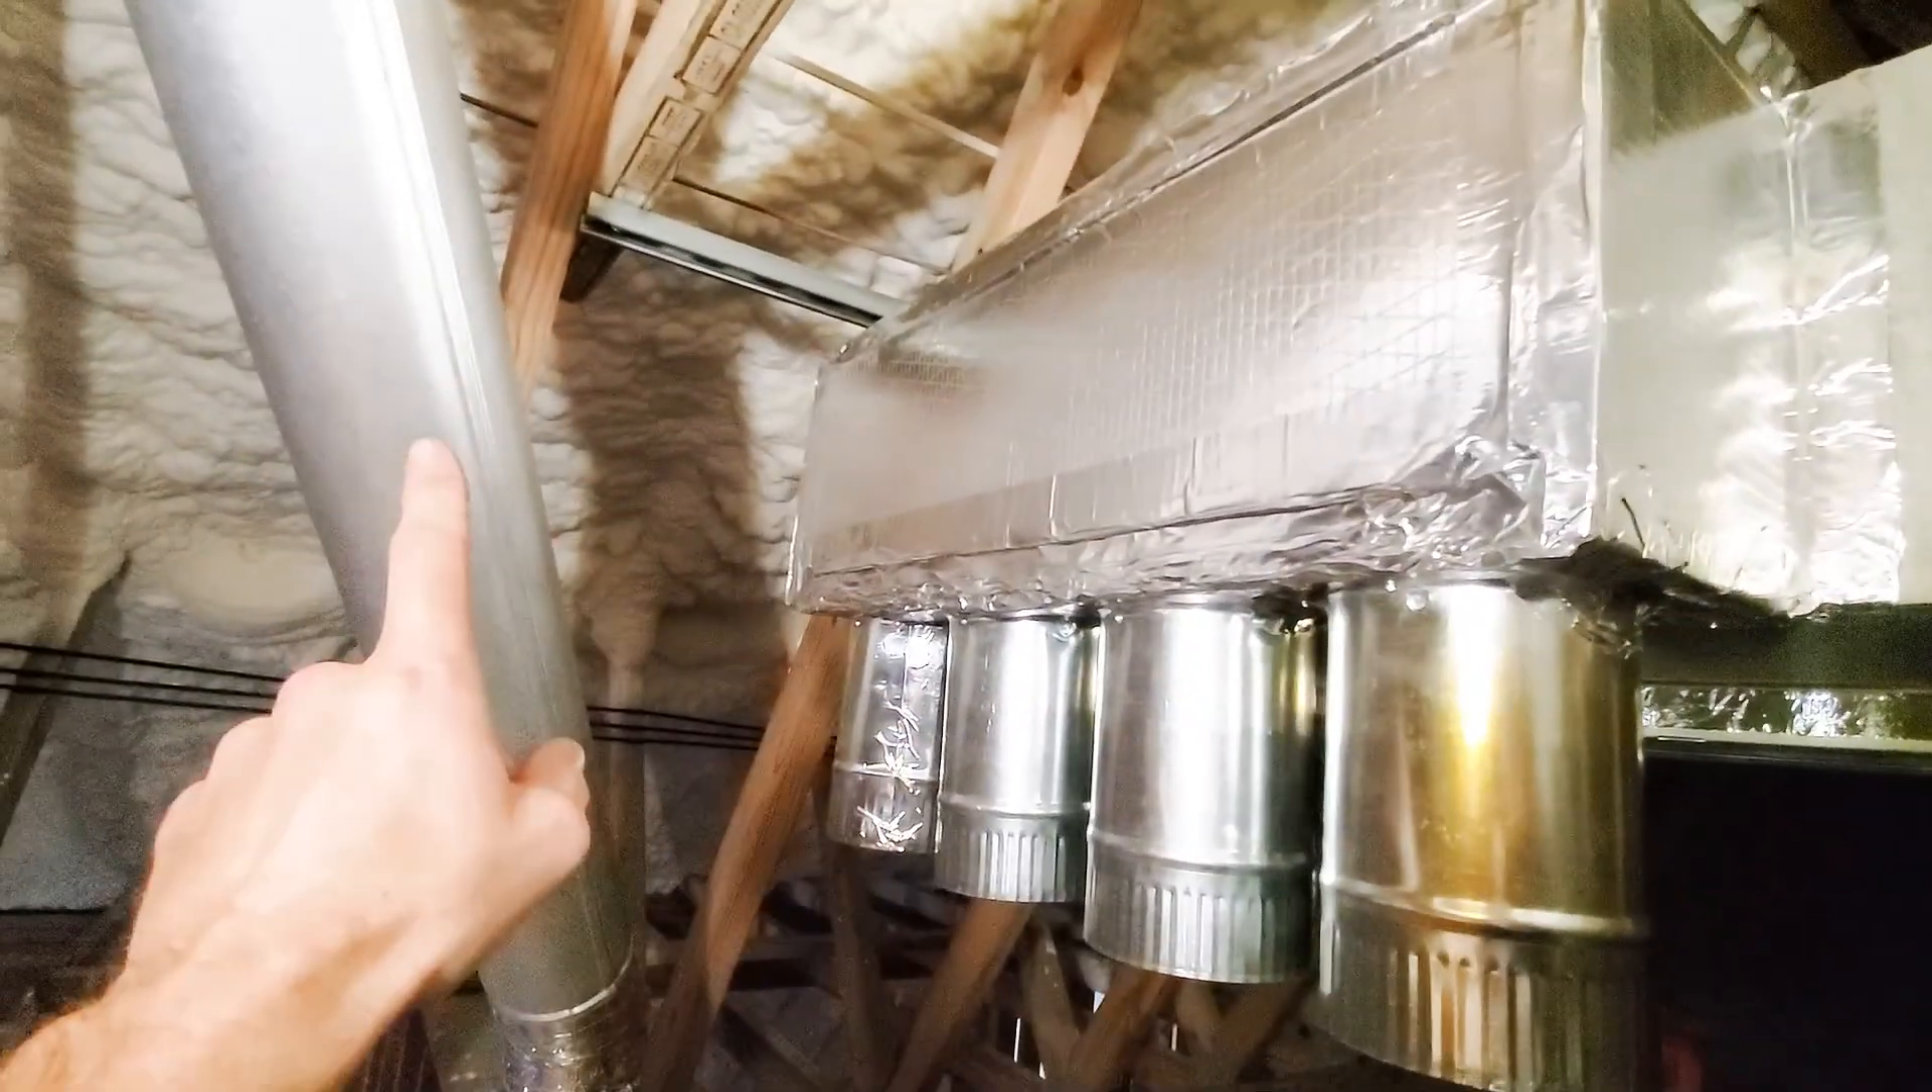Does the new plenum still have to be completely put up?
No.